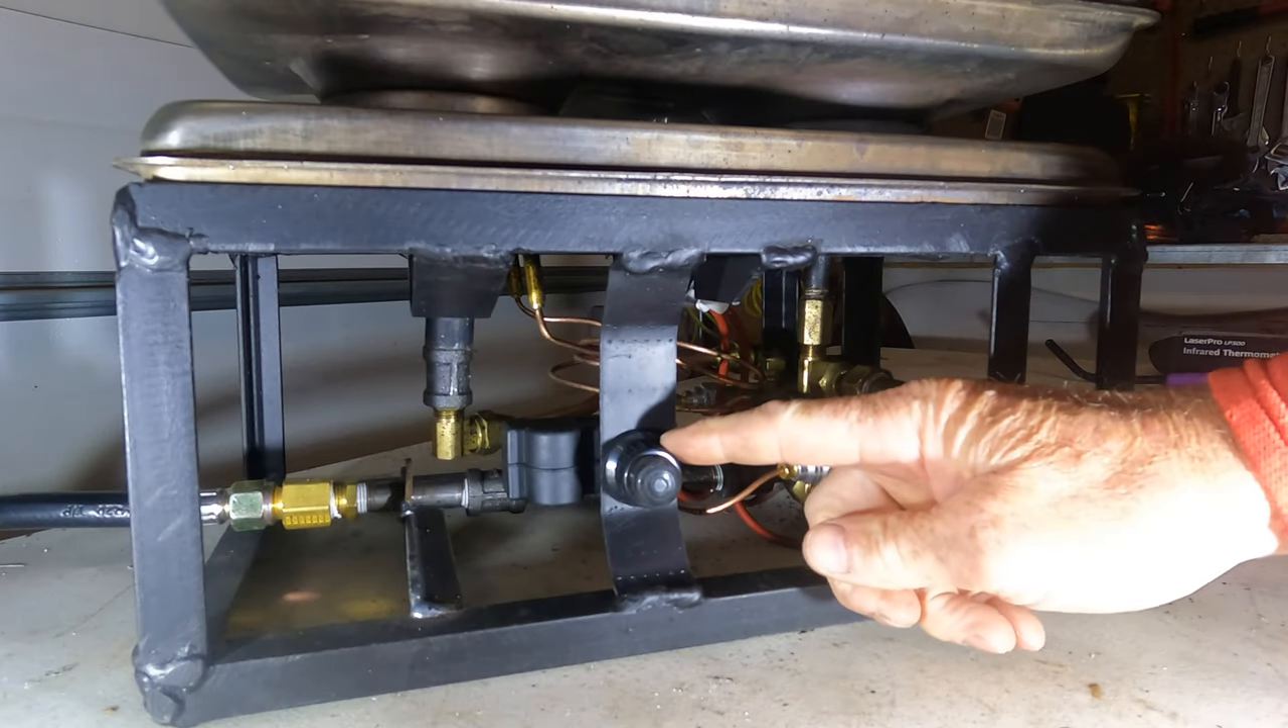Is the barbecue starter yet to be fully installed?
No.